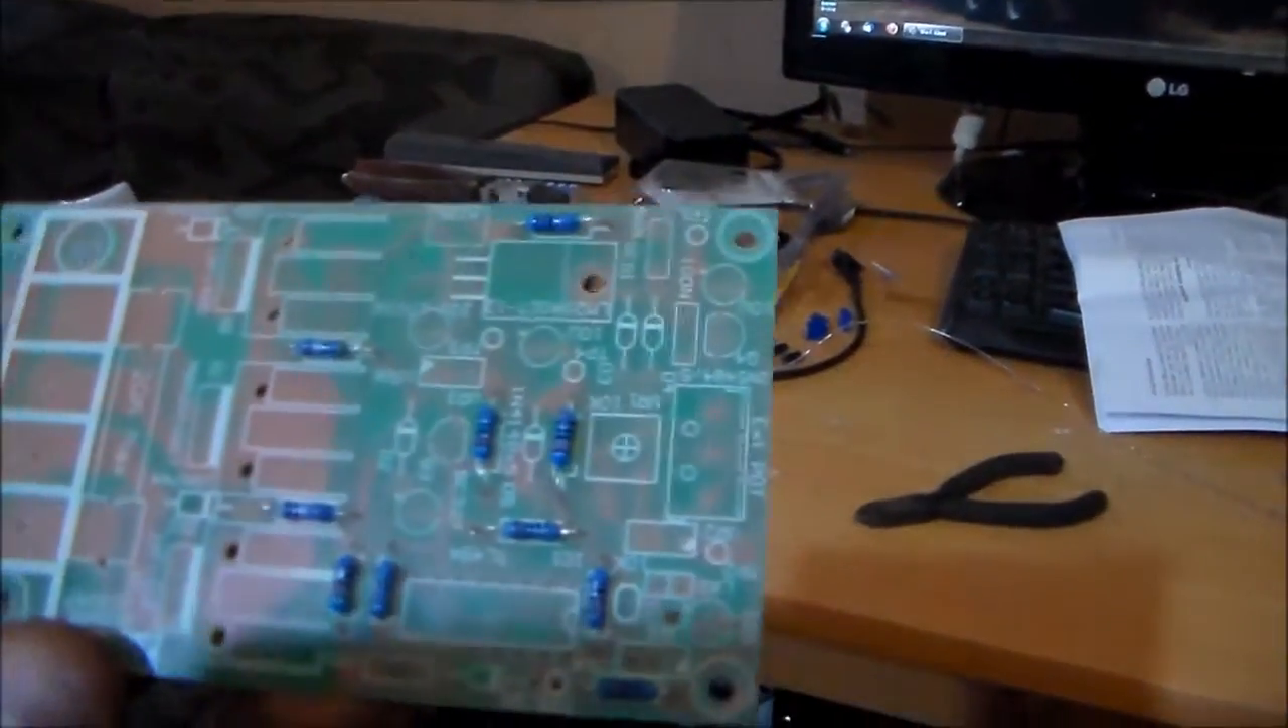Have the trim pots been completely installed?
No.